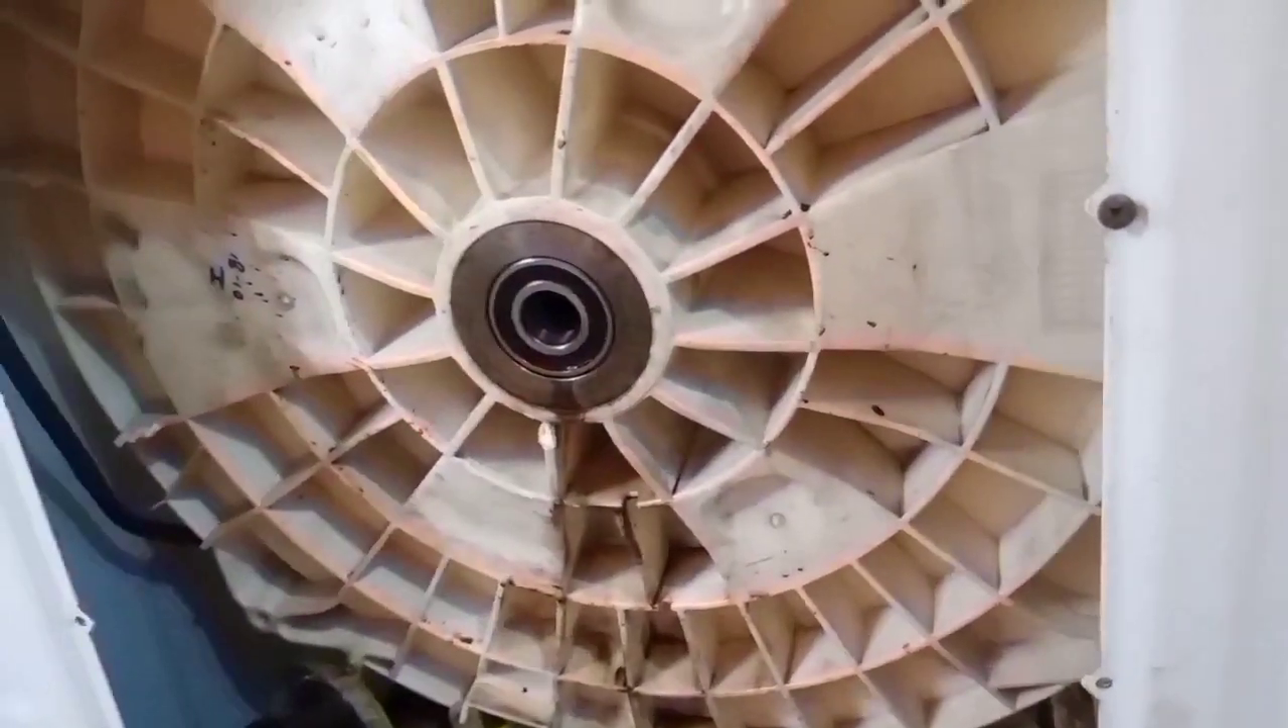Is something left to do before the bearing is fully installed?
No.